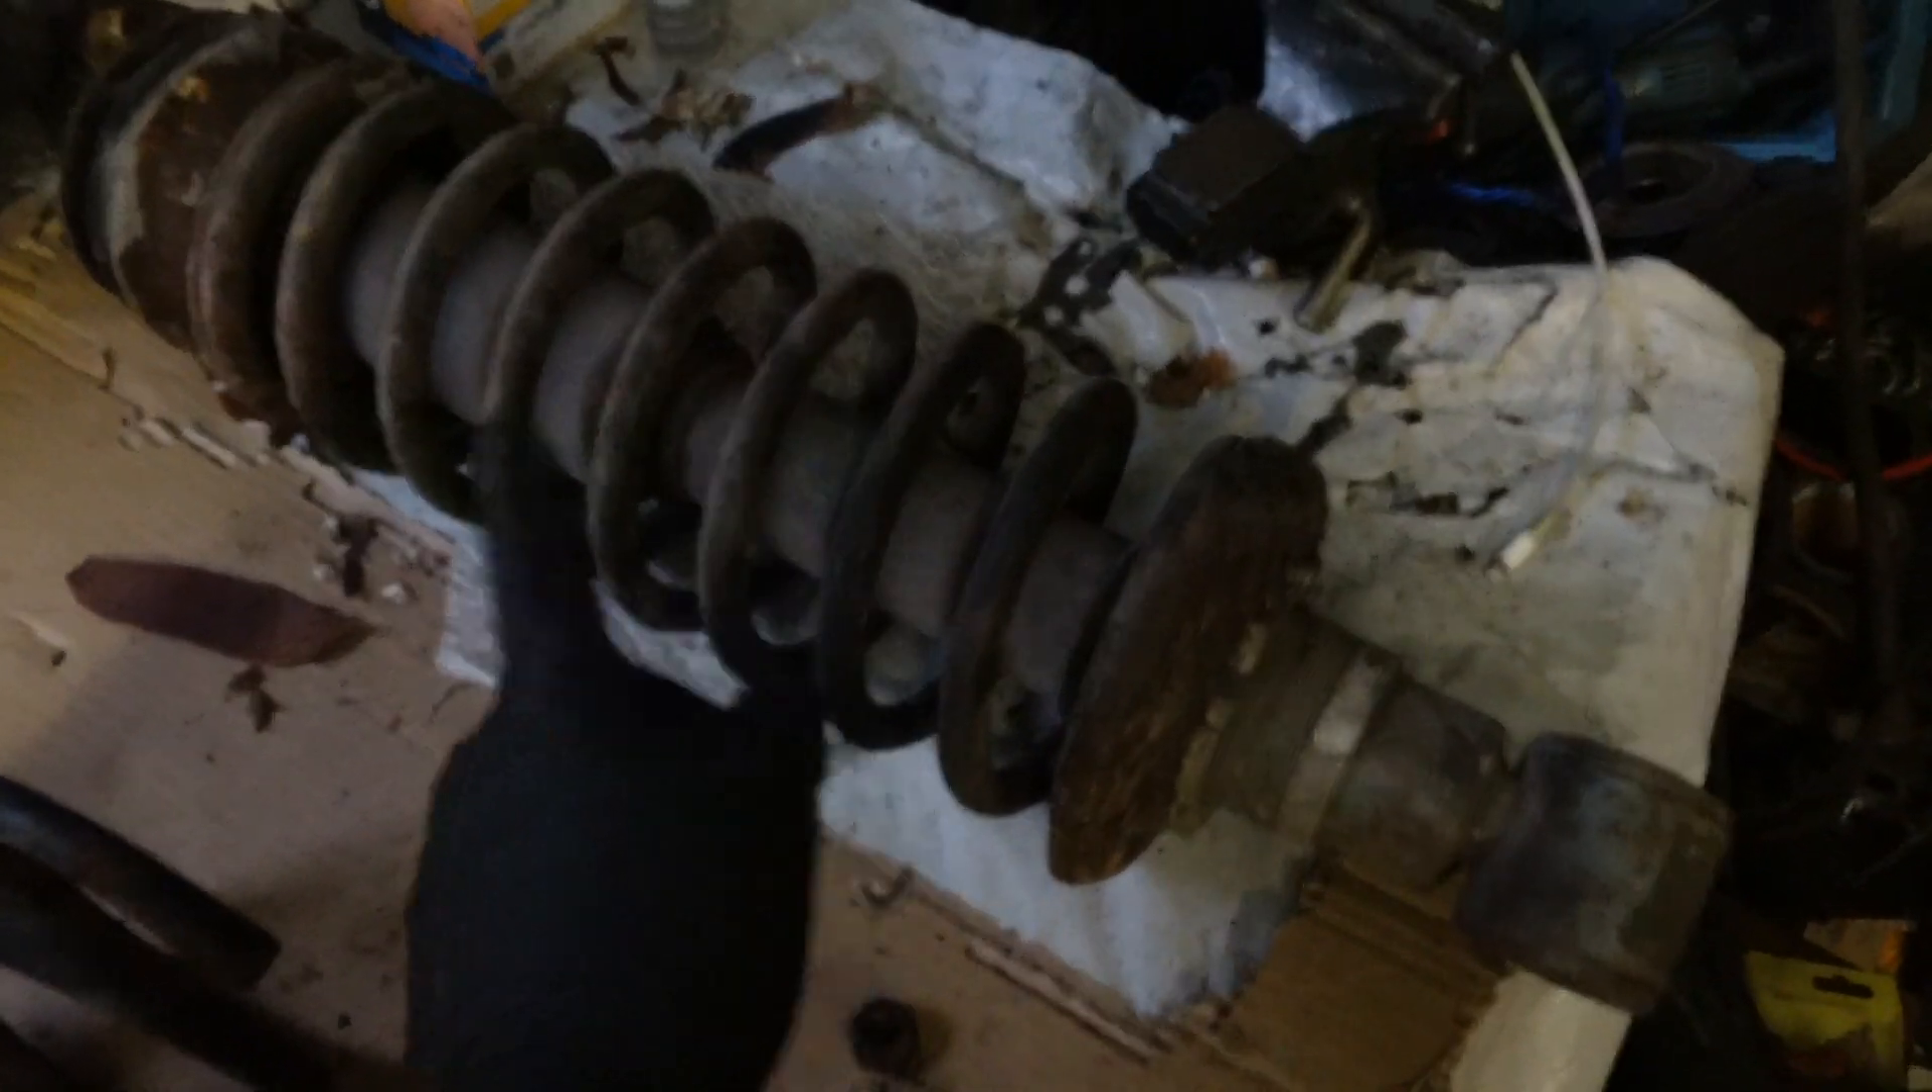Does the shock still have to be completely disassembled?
Yes.